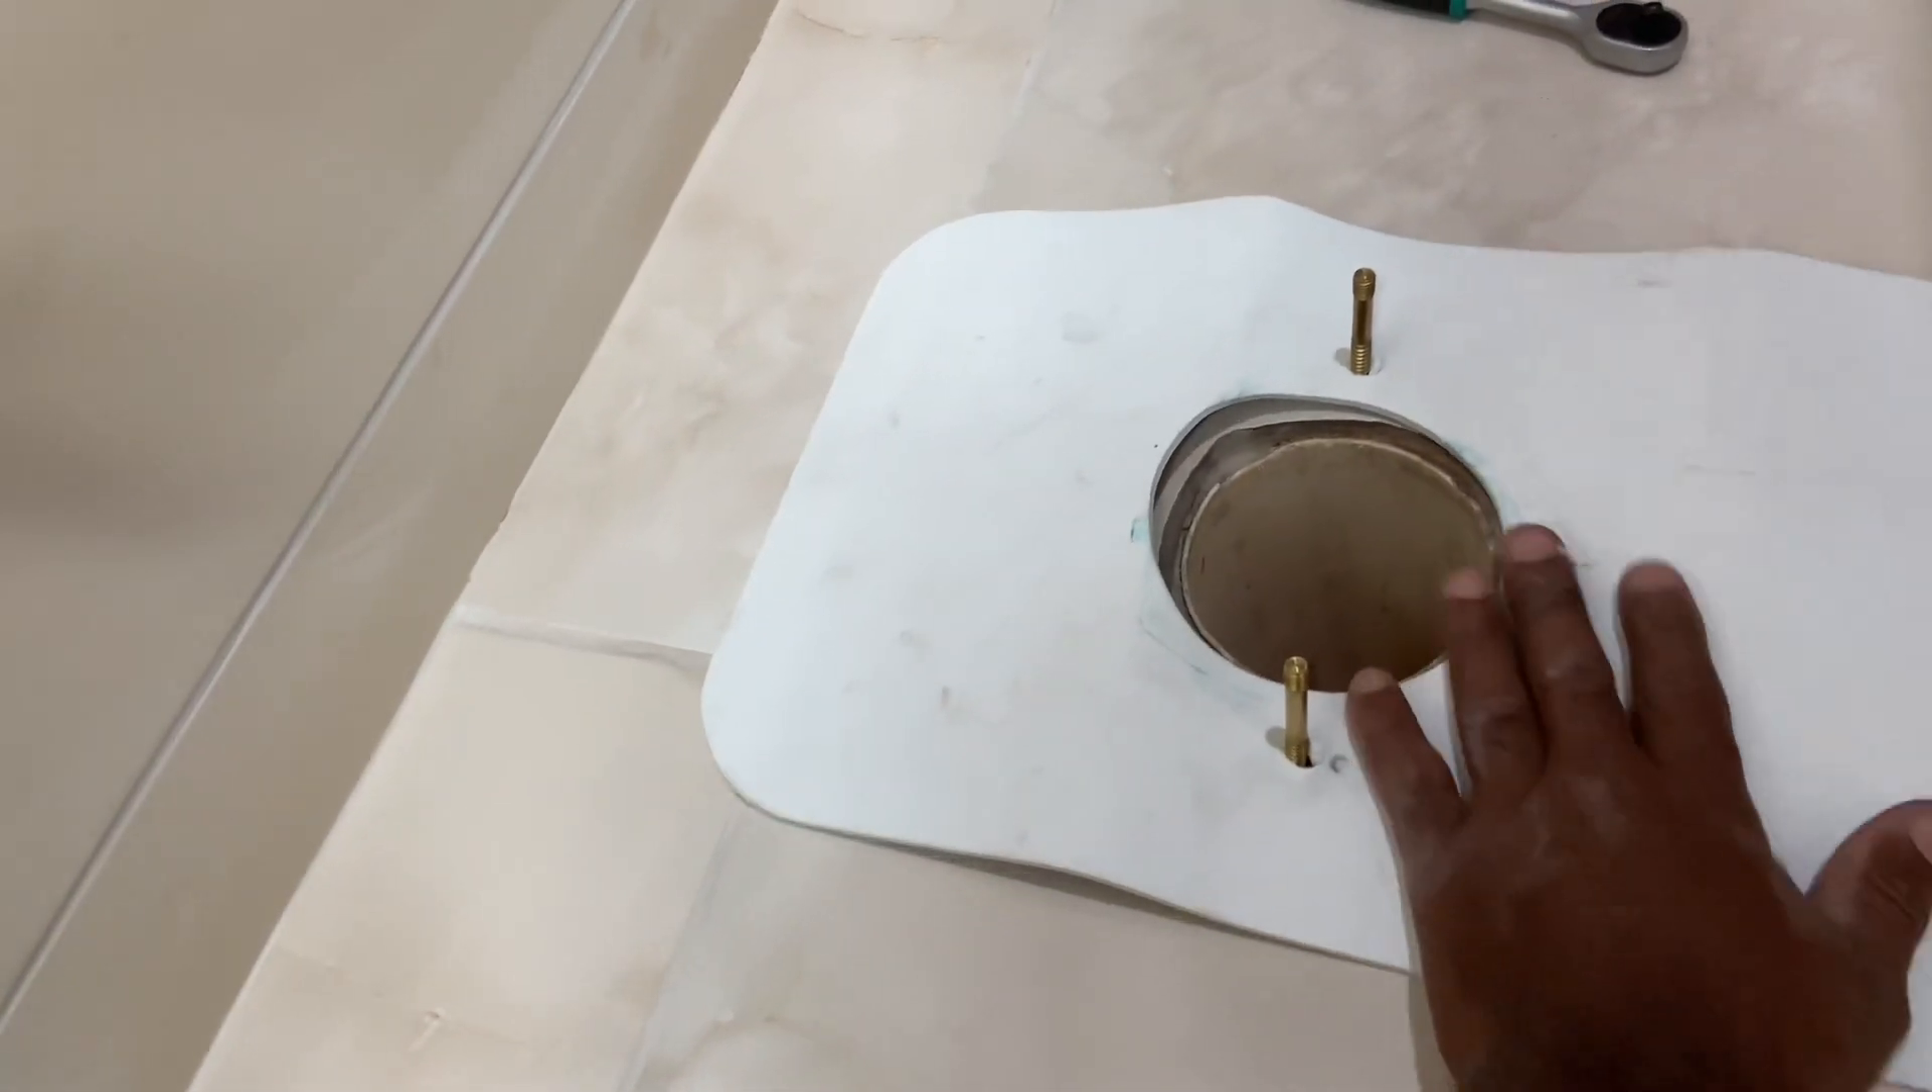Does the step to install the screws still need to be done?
No.